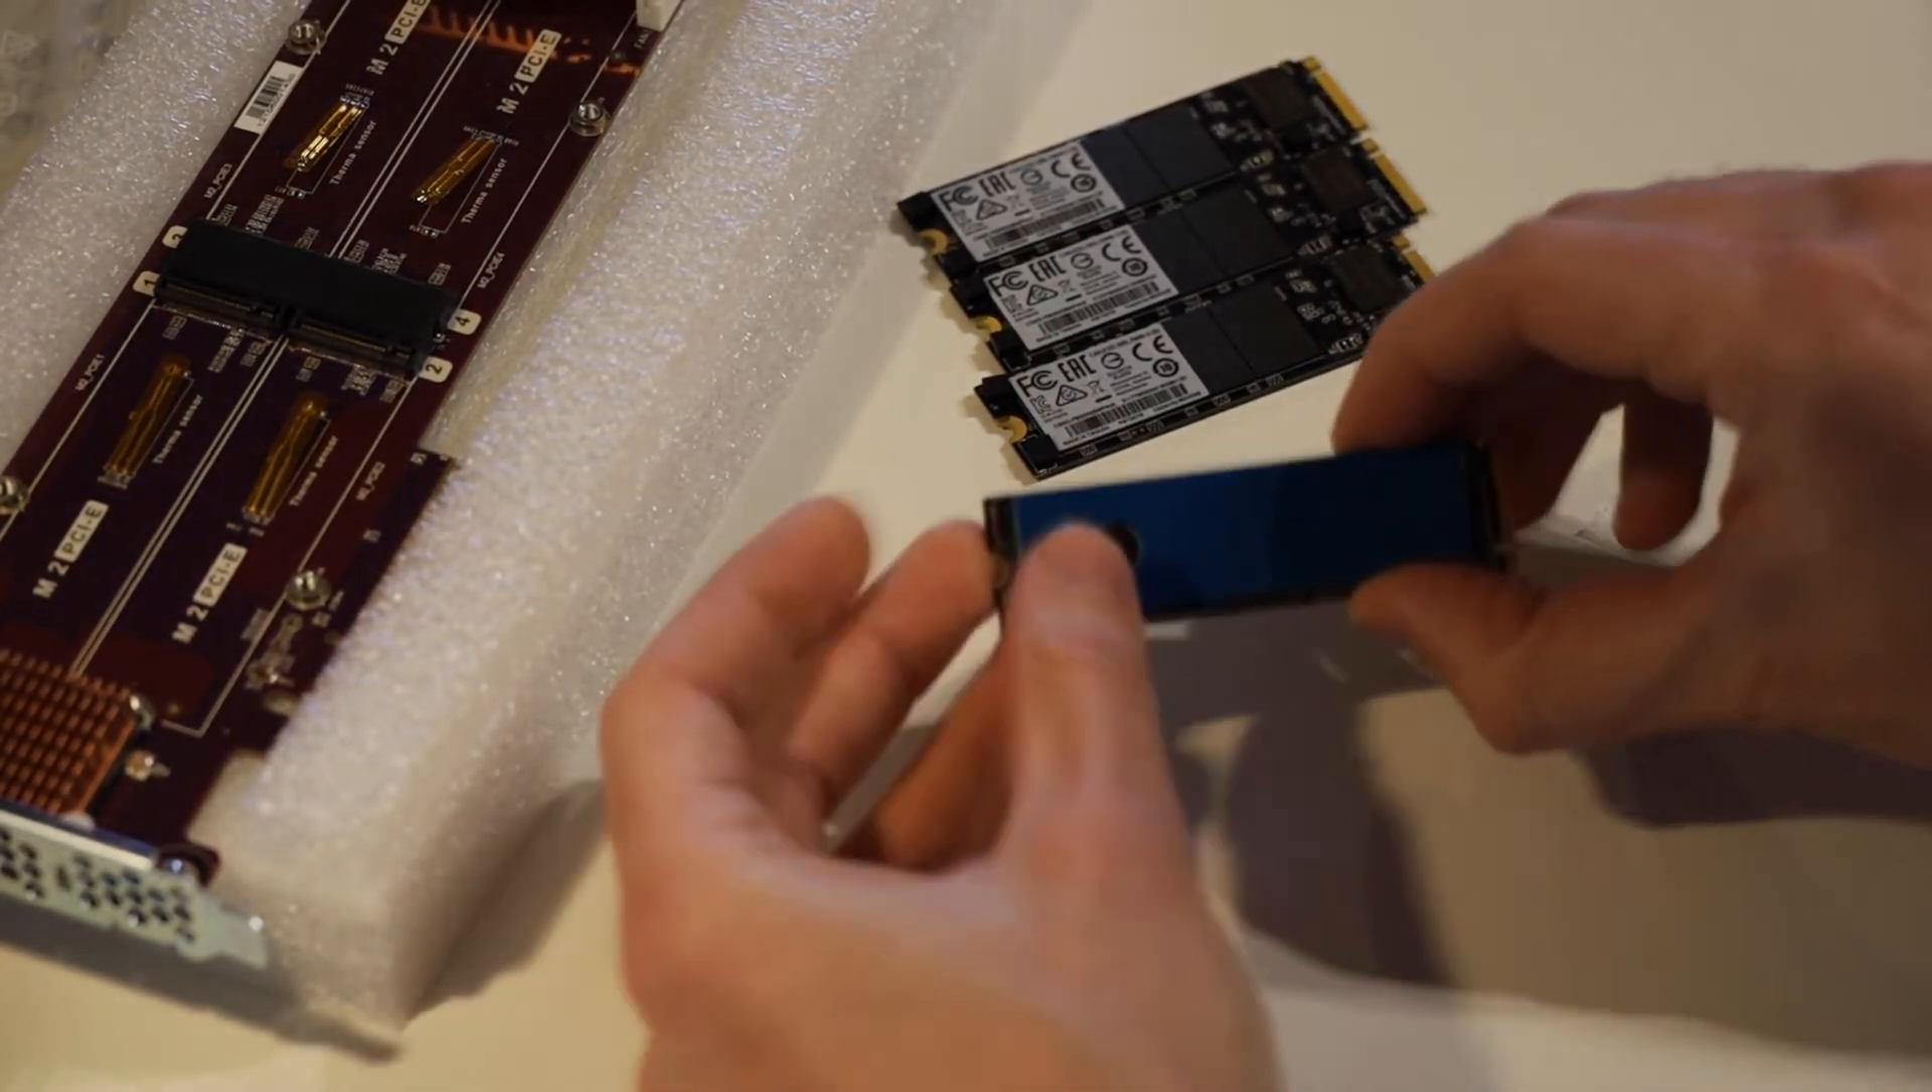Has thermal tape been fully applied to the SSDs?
No.